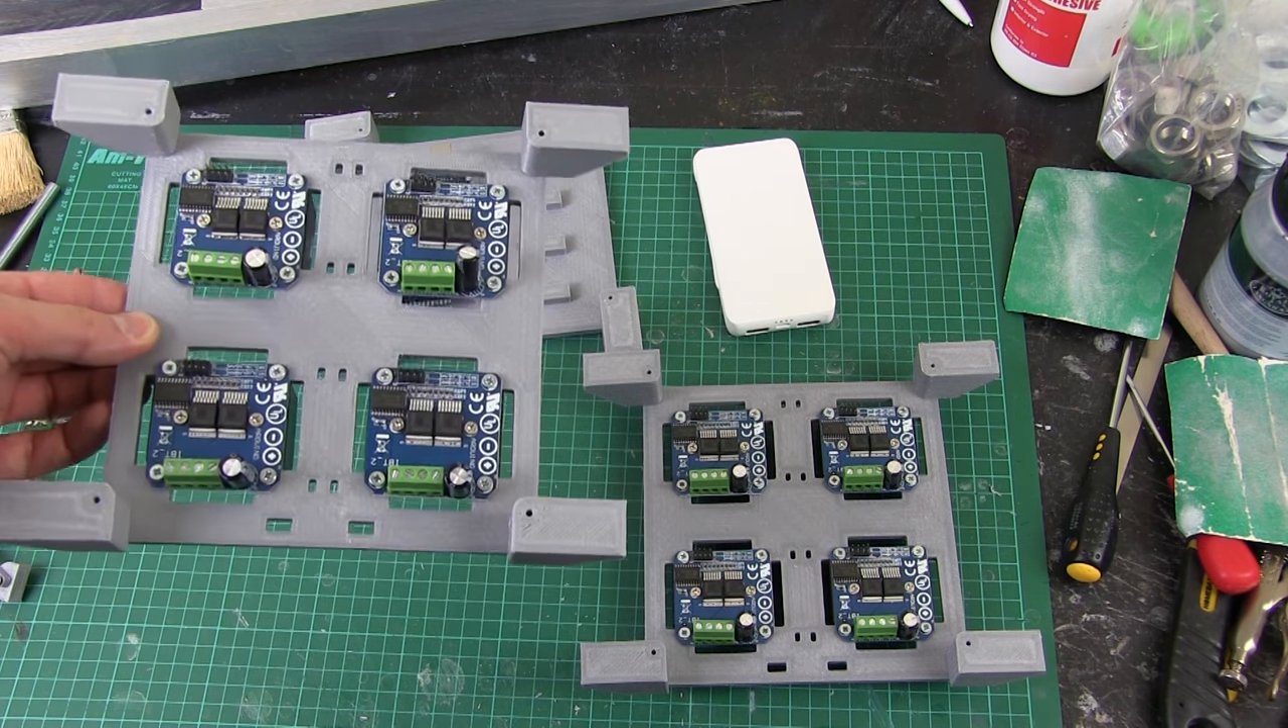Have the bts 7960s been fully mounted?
Yes.